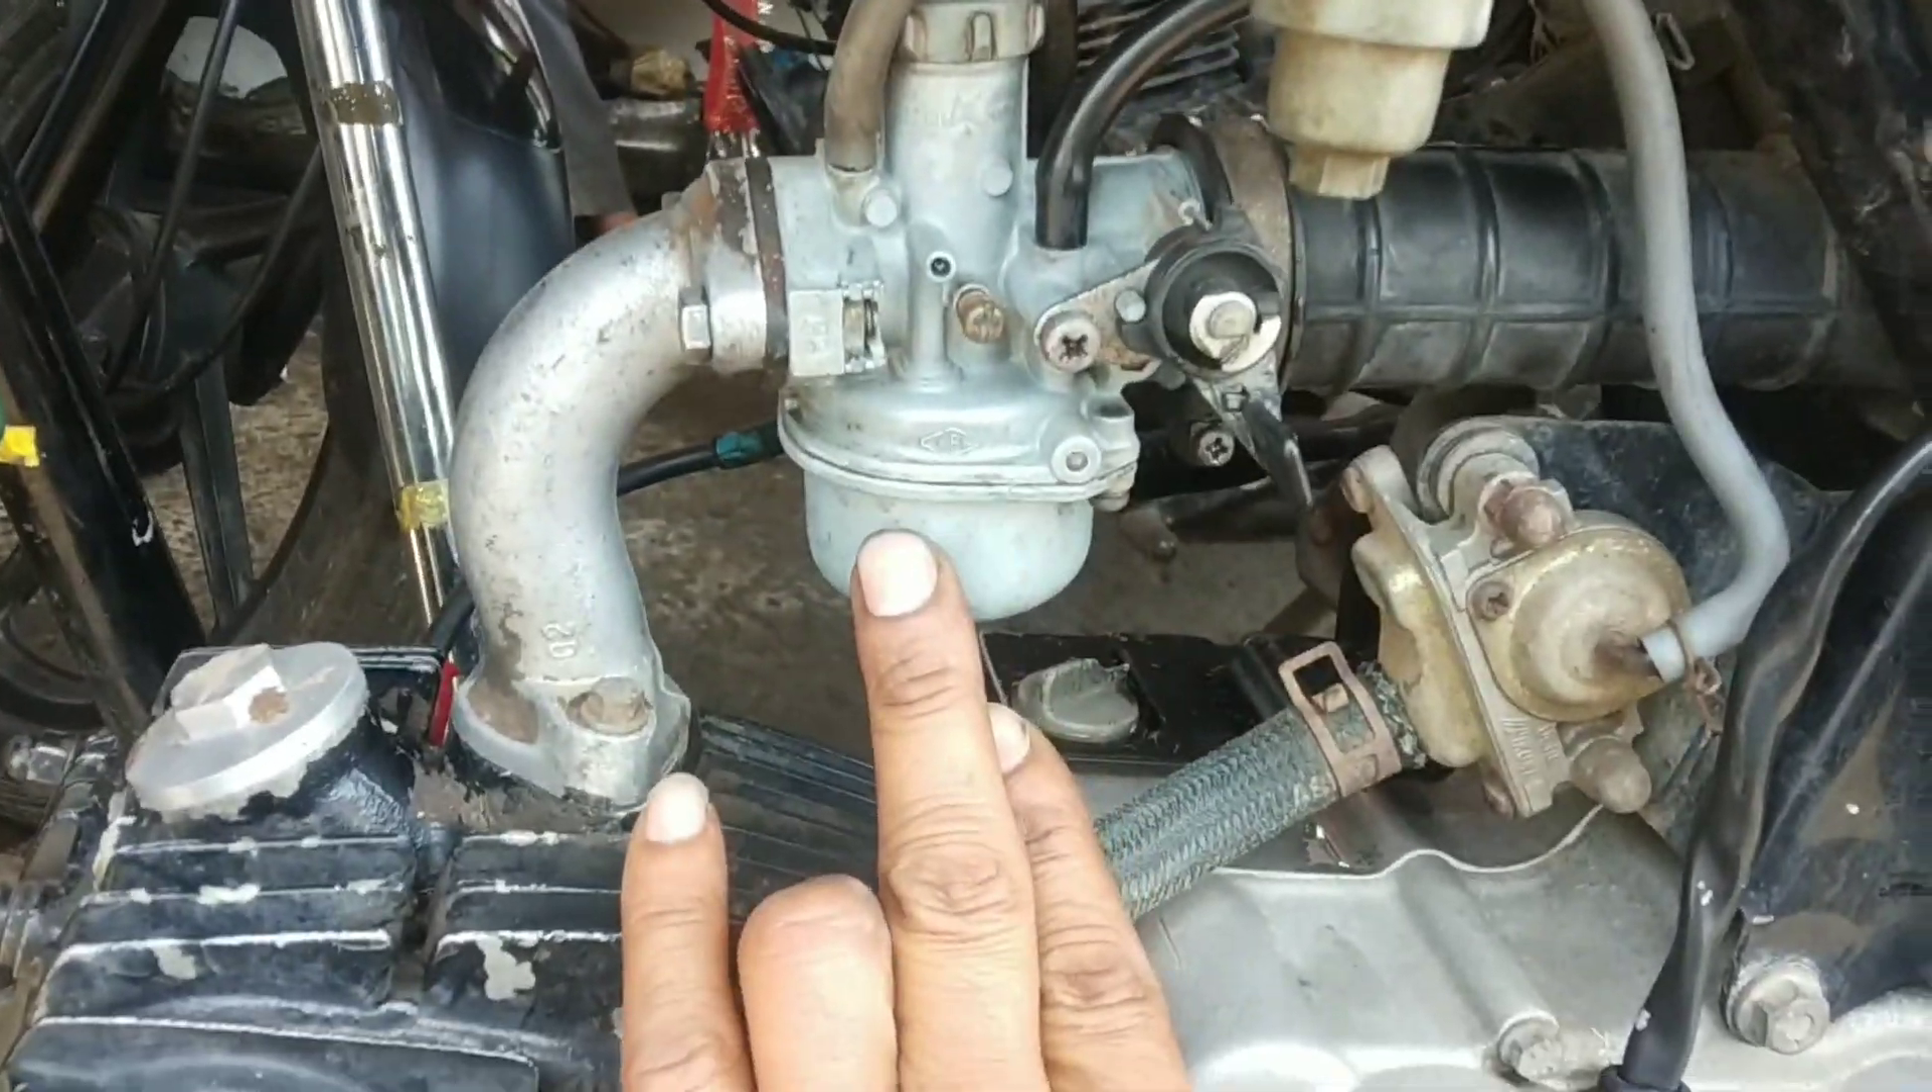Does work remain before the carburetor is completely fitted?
No.